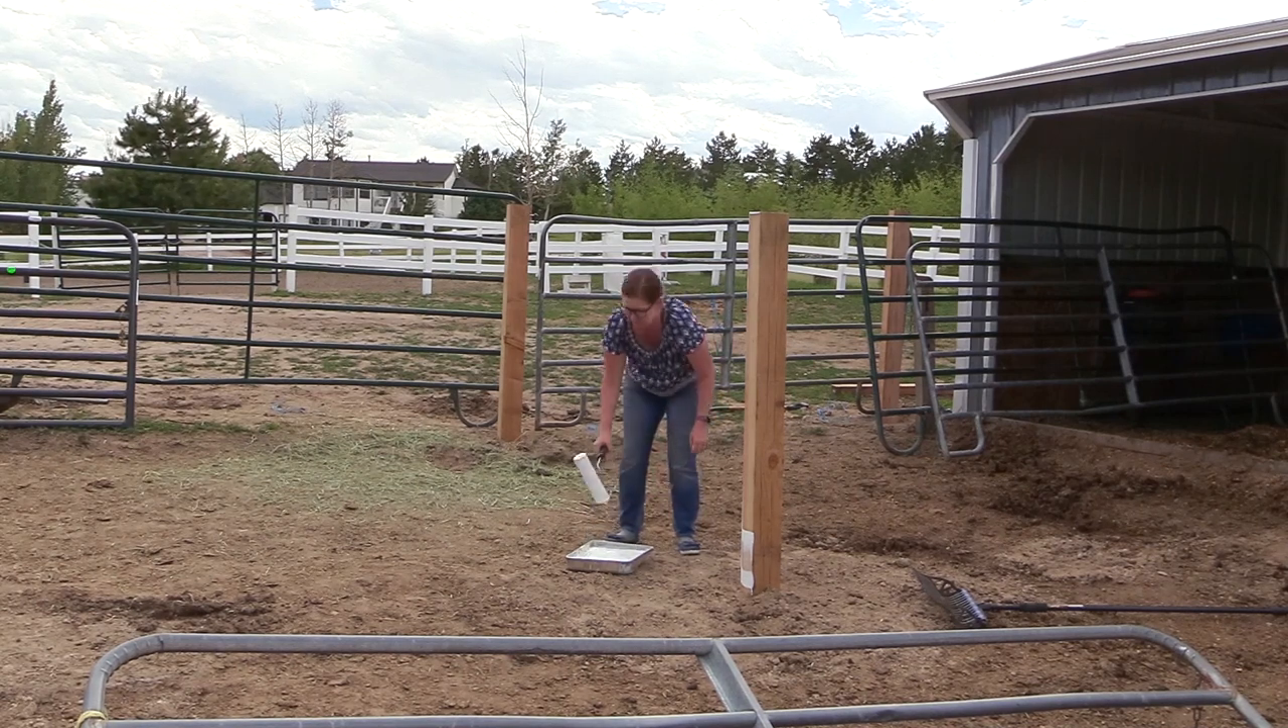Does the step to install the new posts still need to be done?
No.